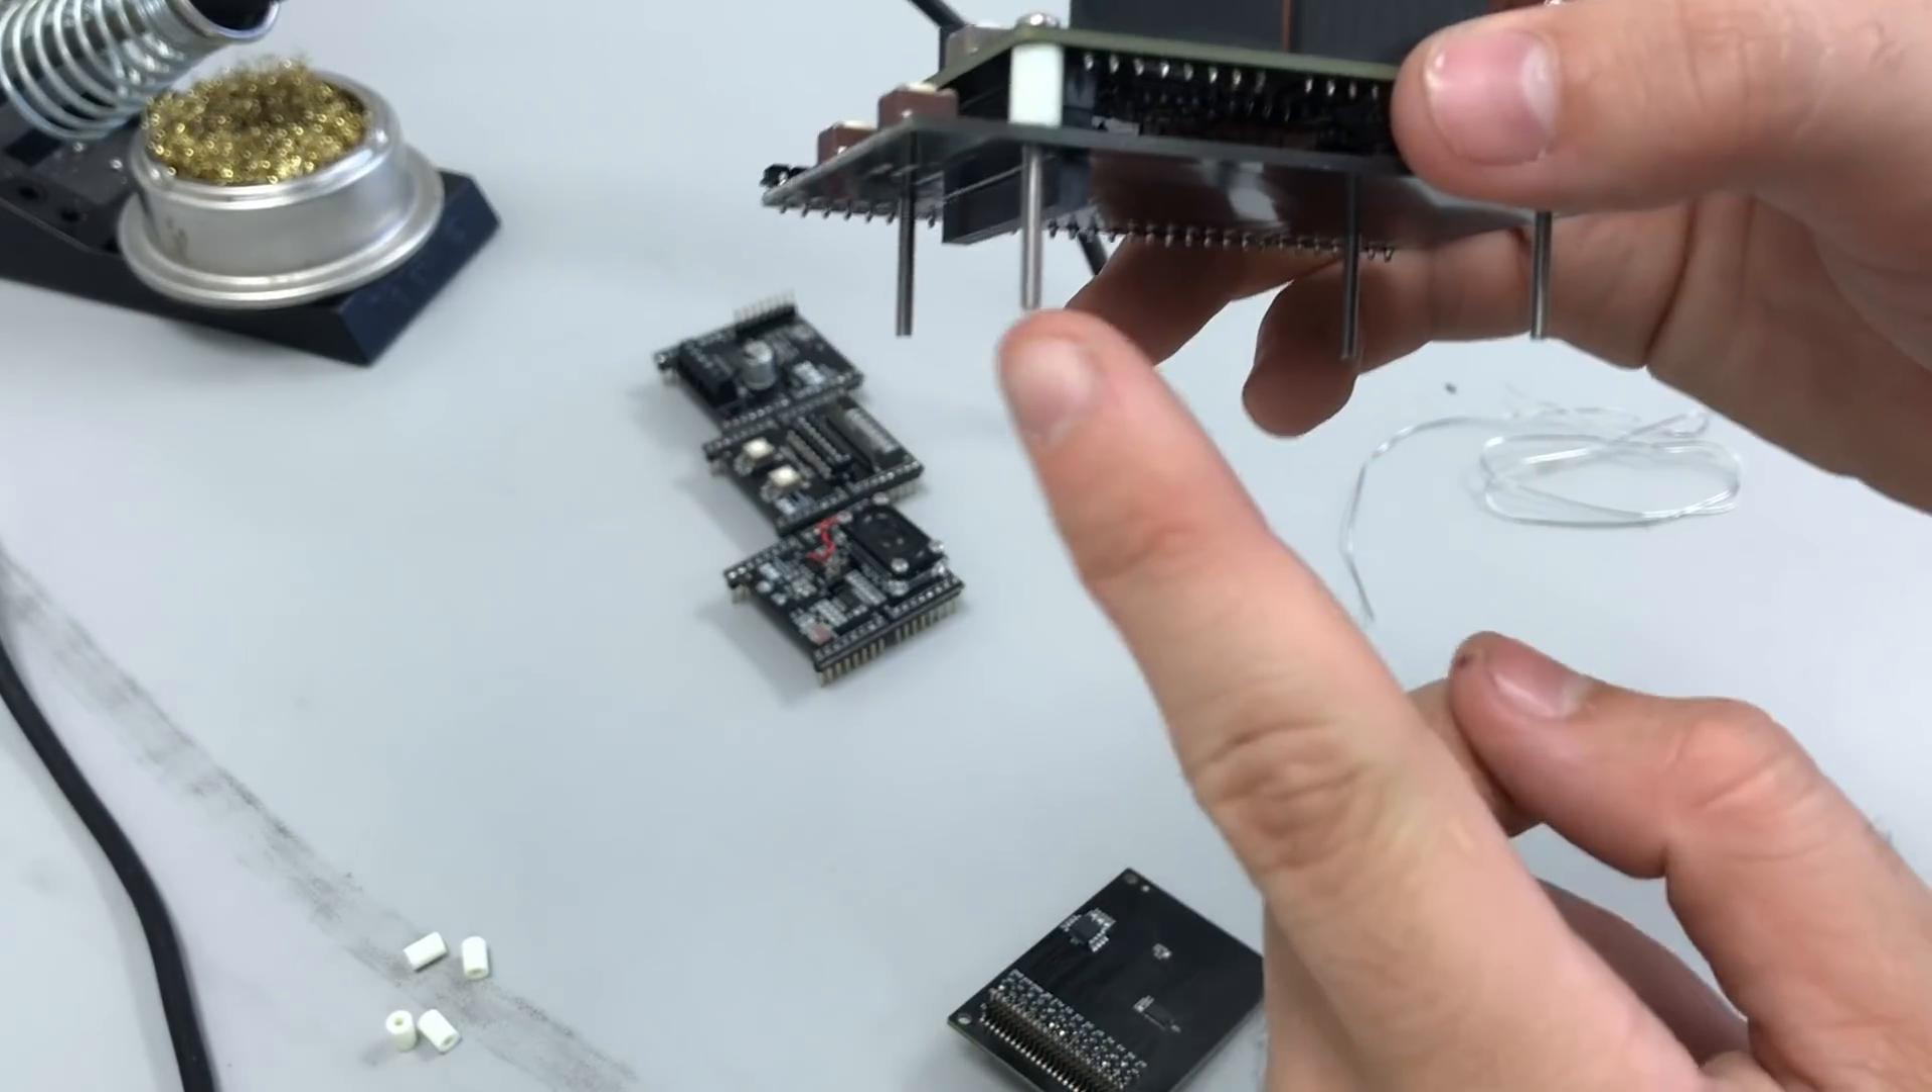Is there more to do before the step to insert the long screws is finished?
No.